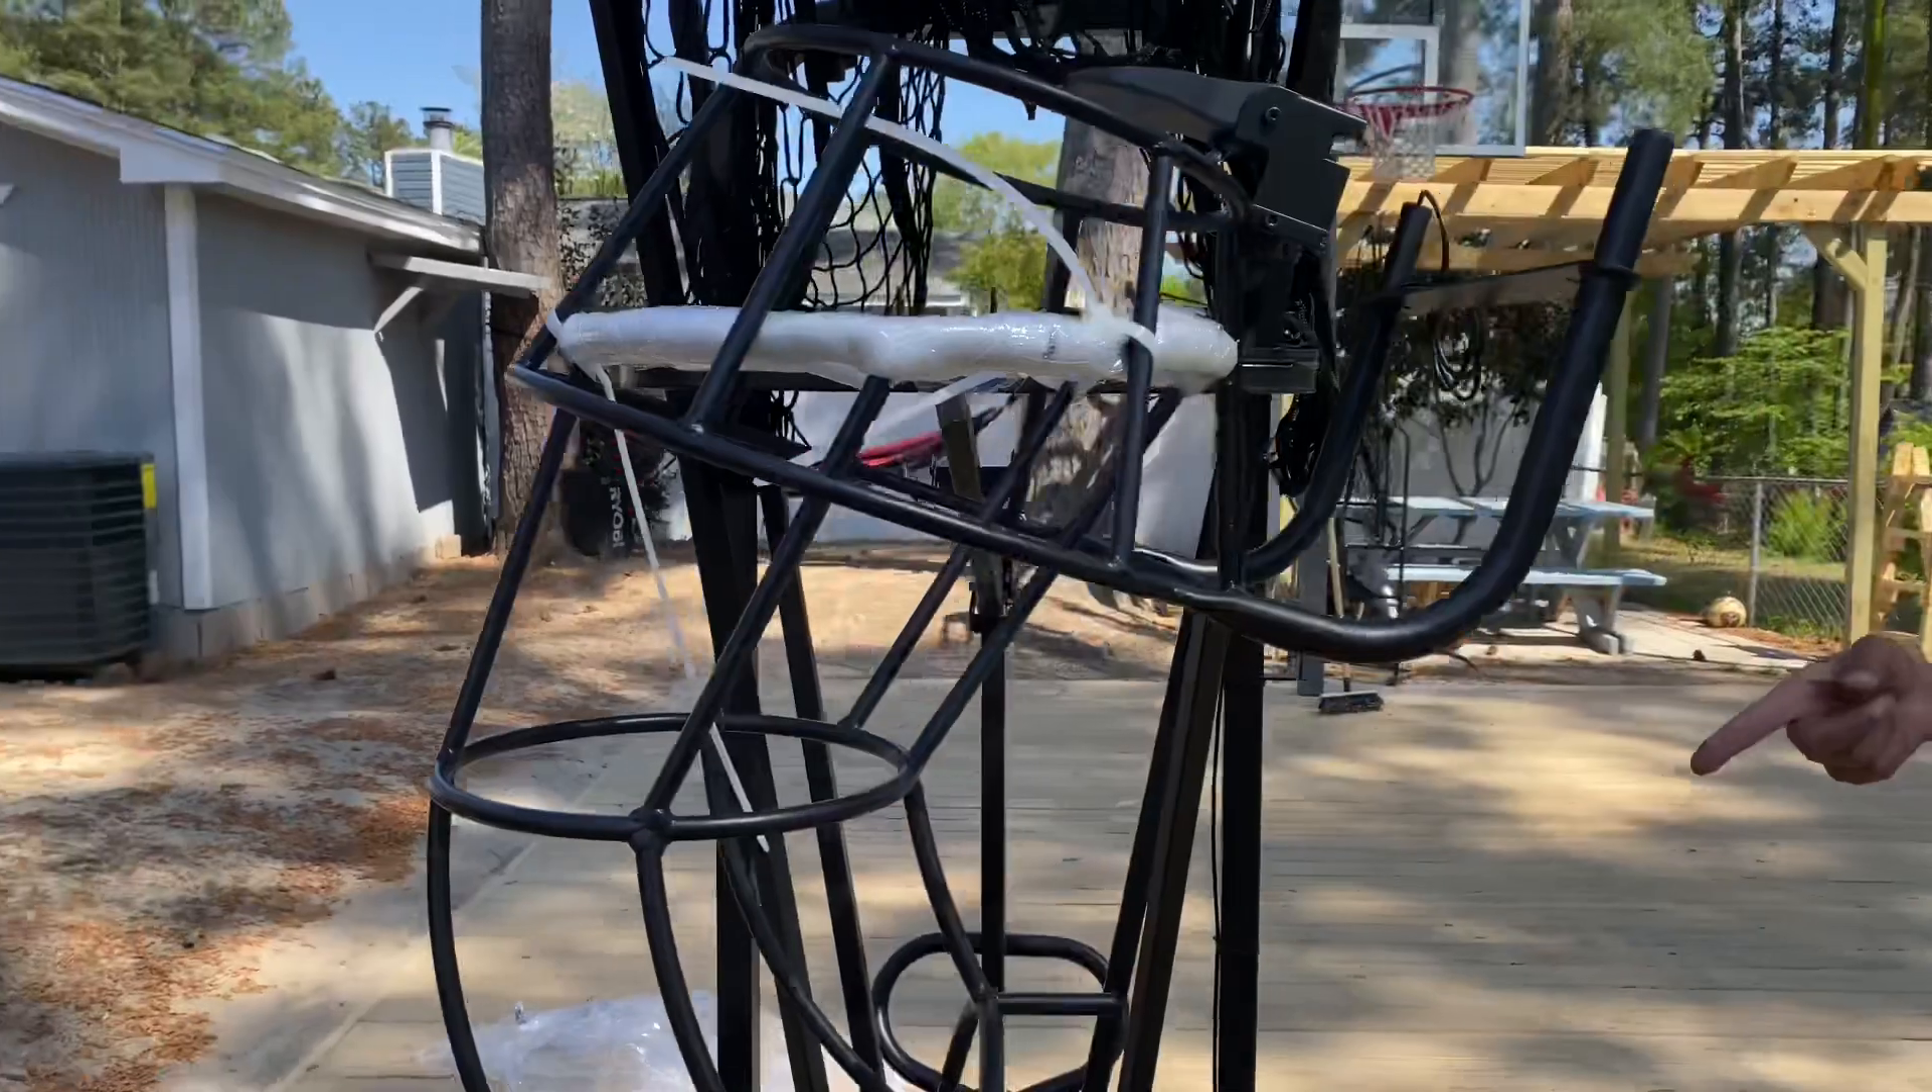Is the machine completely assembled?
No.